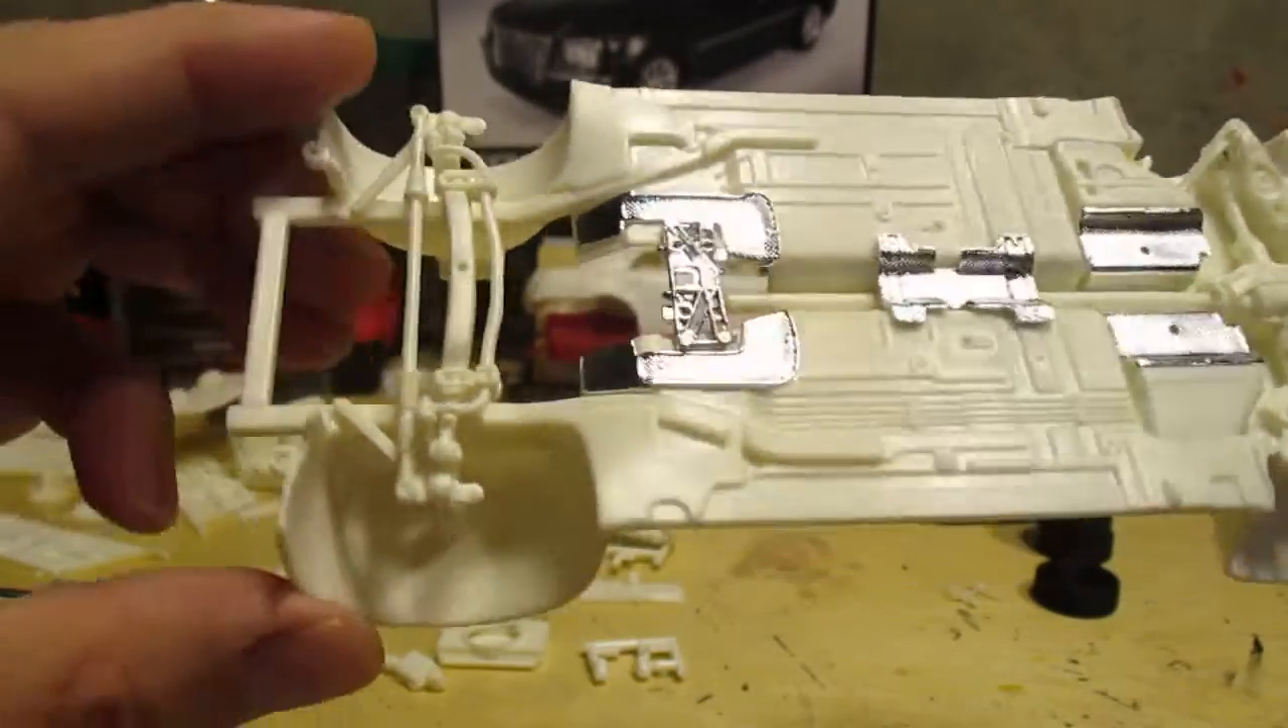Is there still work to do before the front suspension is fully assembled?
No.